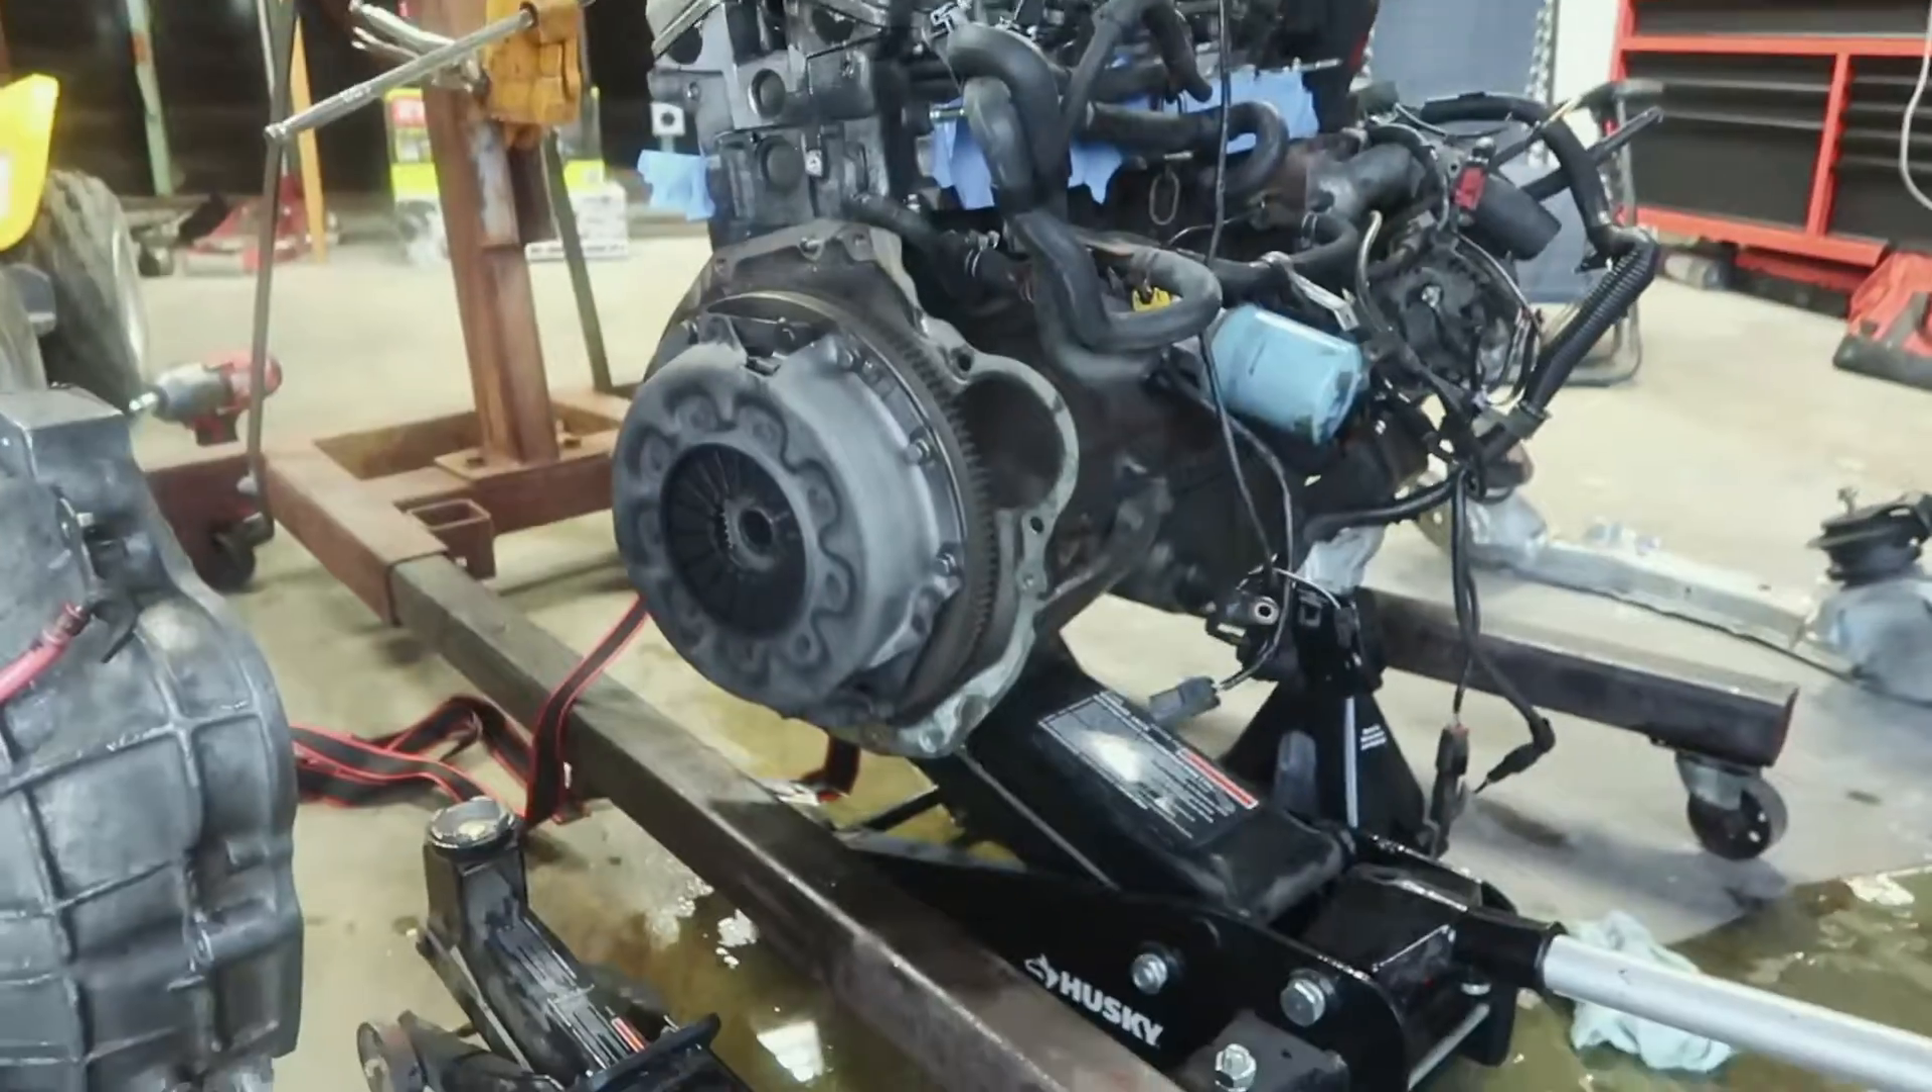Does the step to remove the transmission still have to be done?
No.